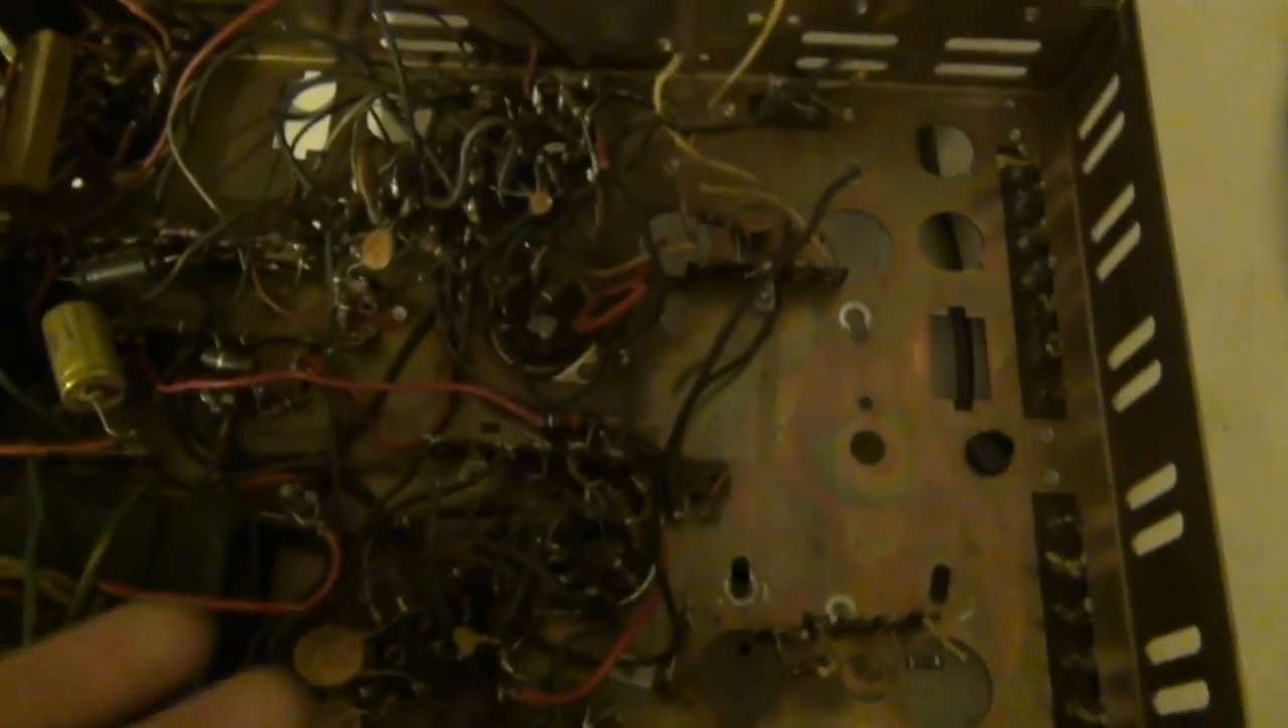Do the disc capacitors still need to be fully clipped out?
Yes.